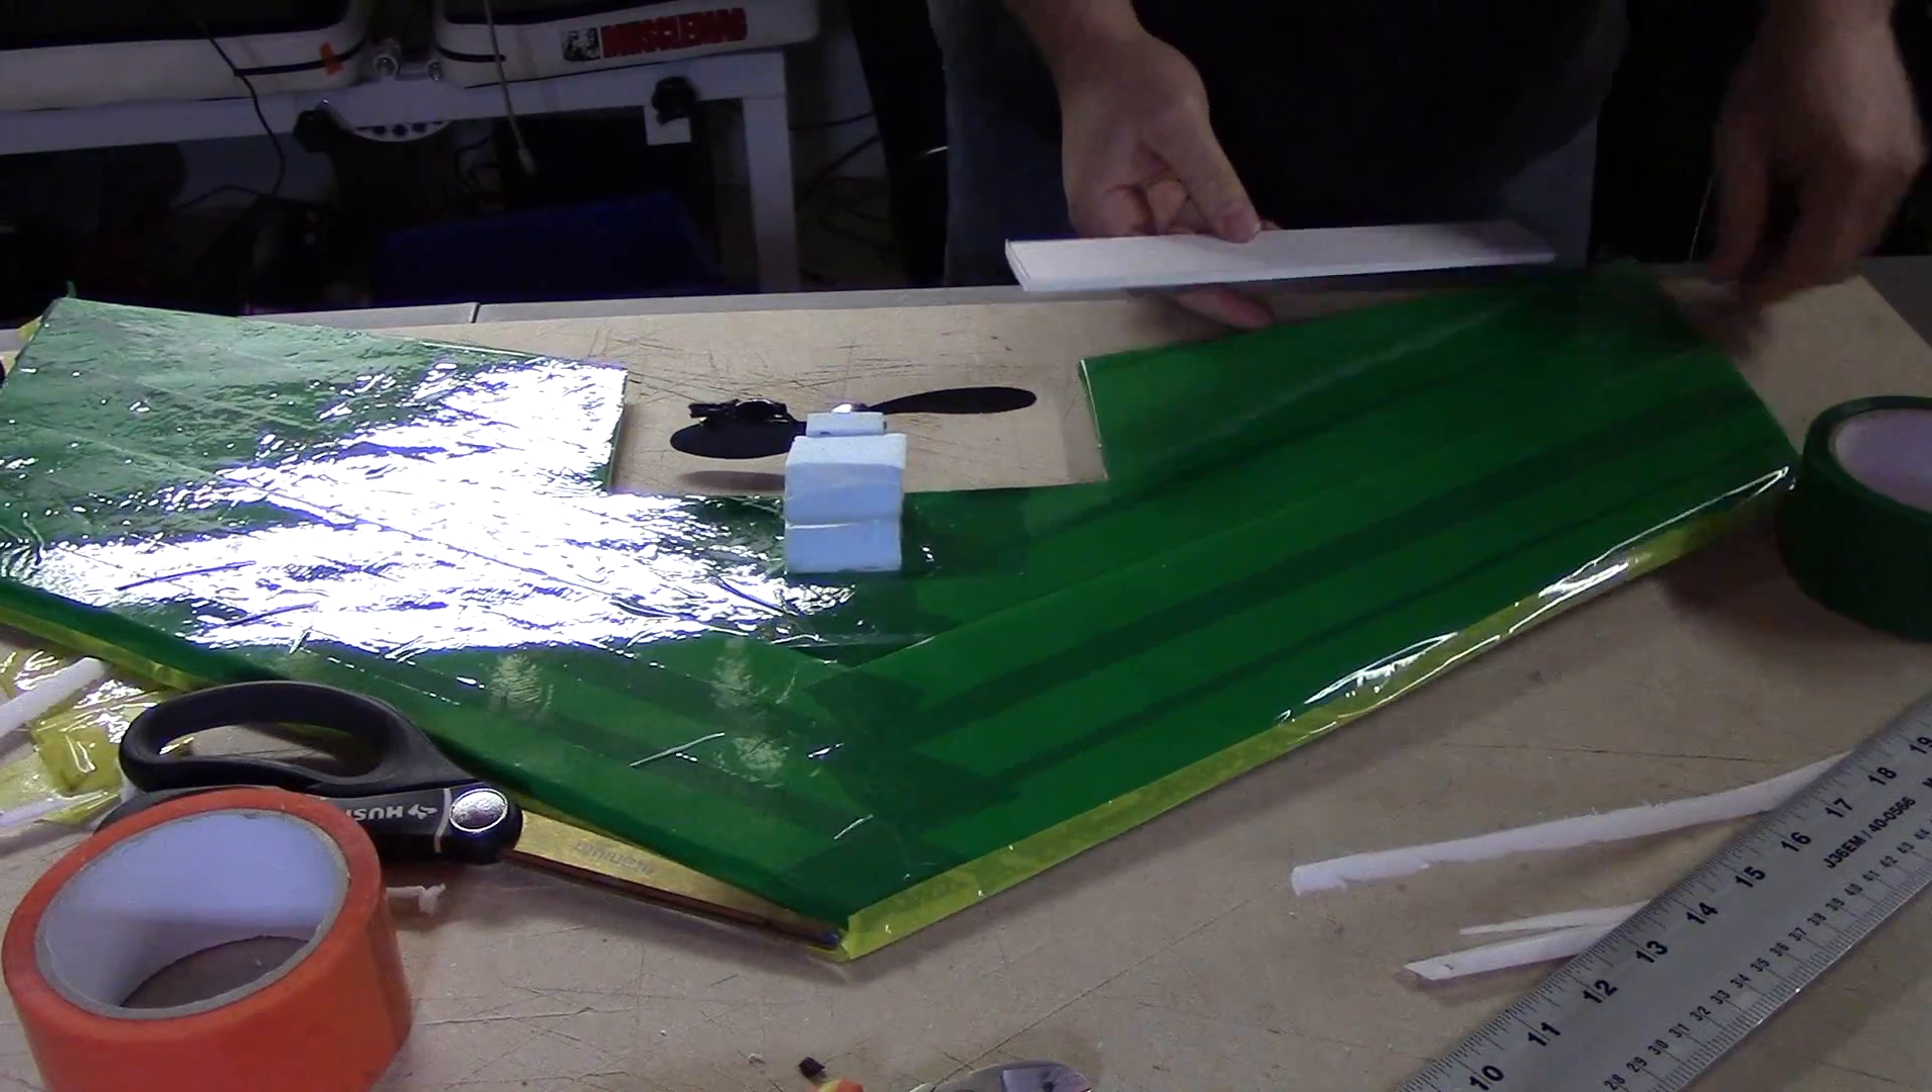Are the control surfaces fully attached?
No.